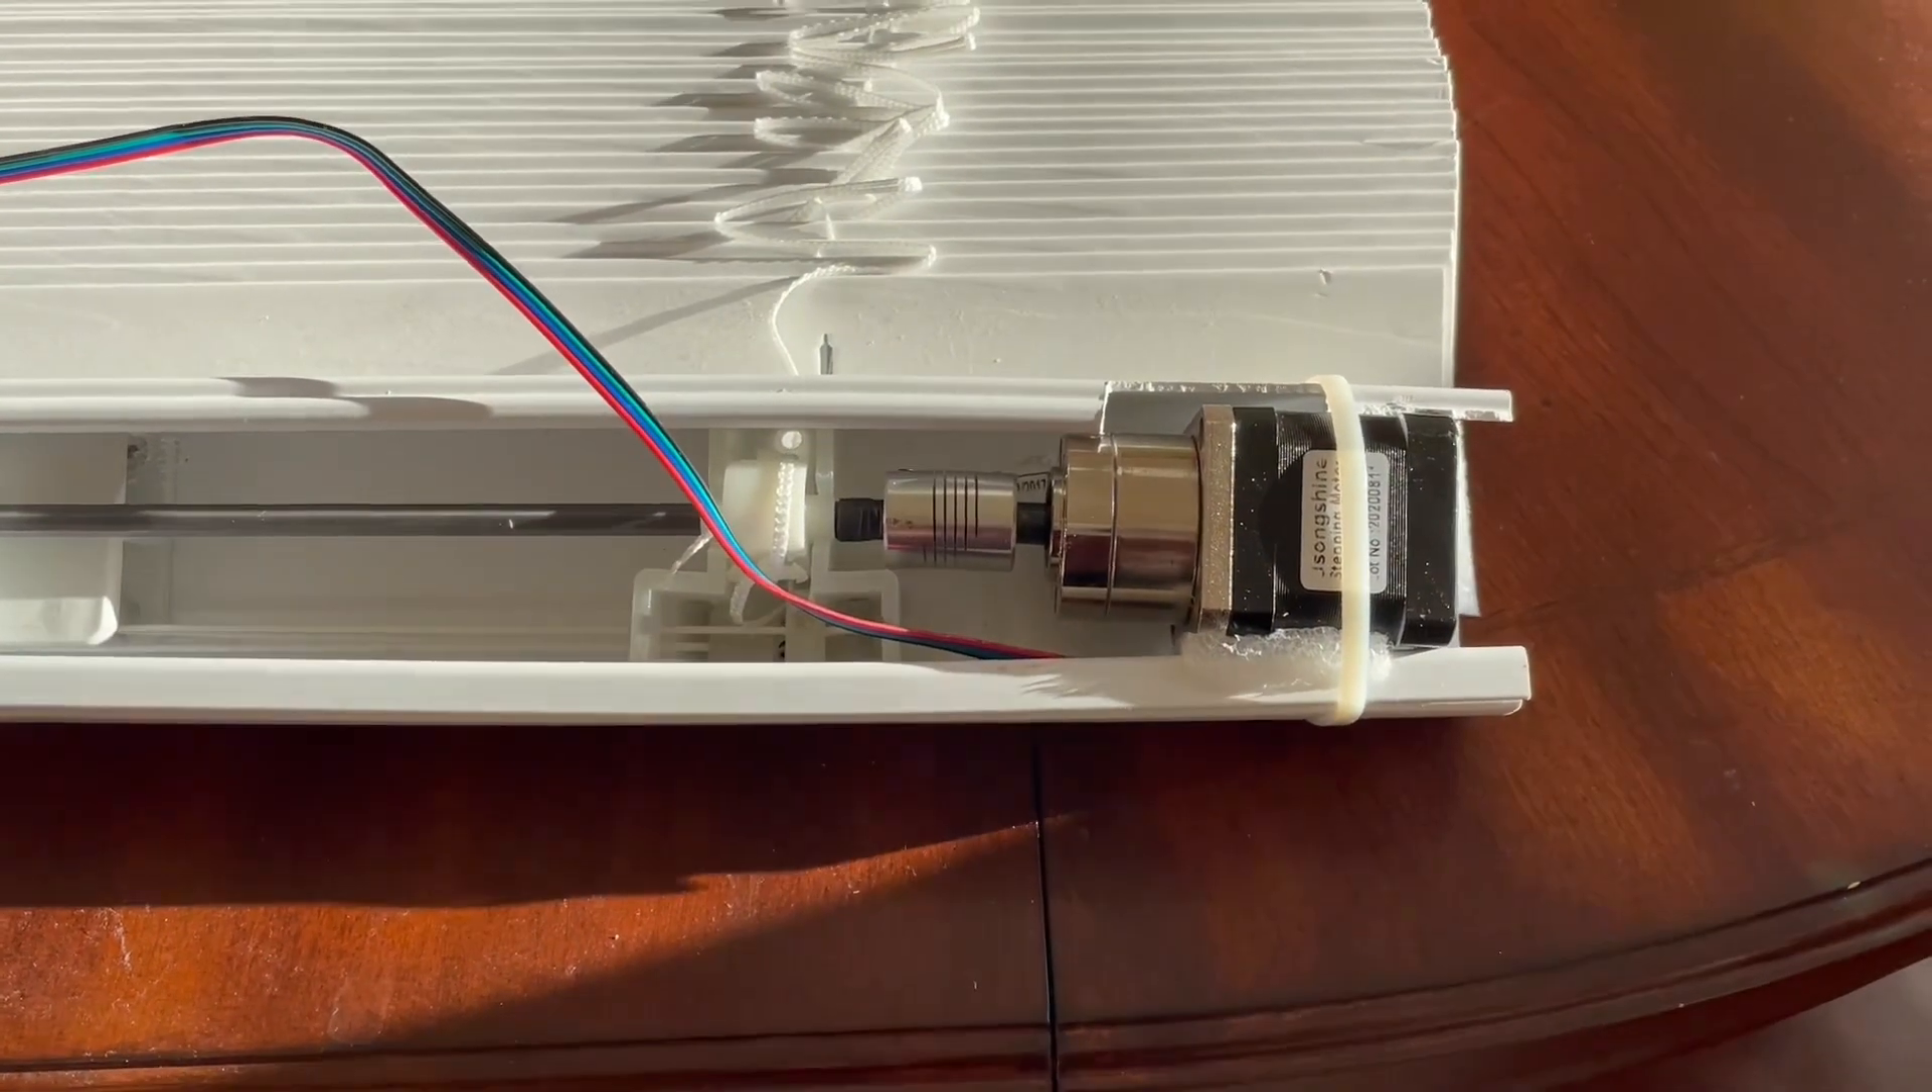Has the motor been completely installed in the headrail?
Yes.